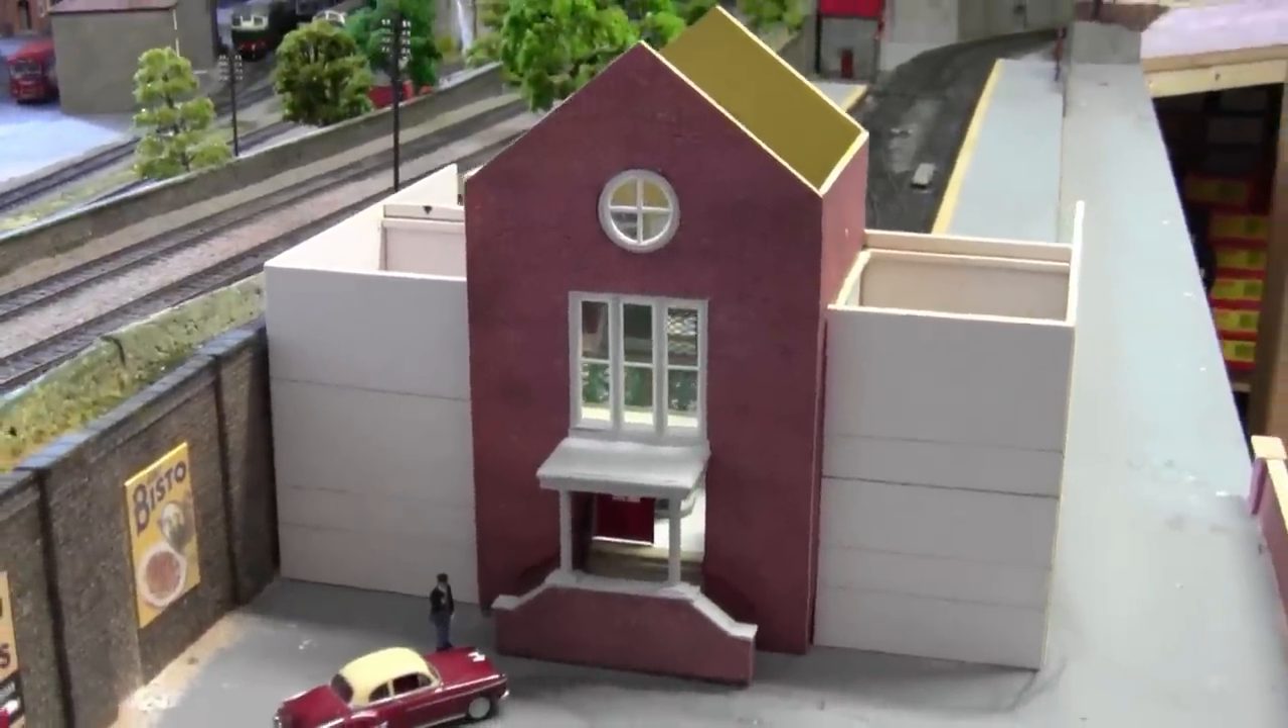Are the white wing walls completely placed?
Yes.